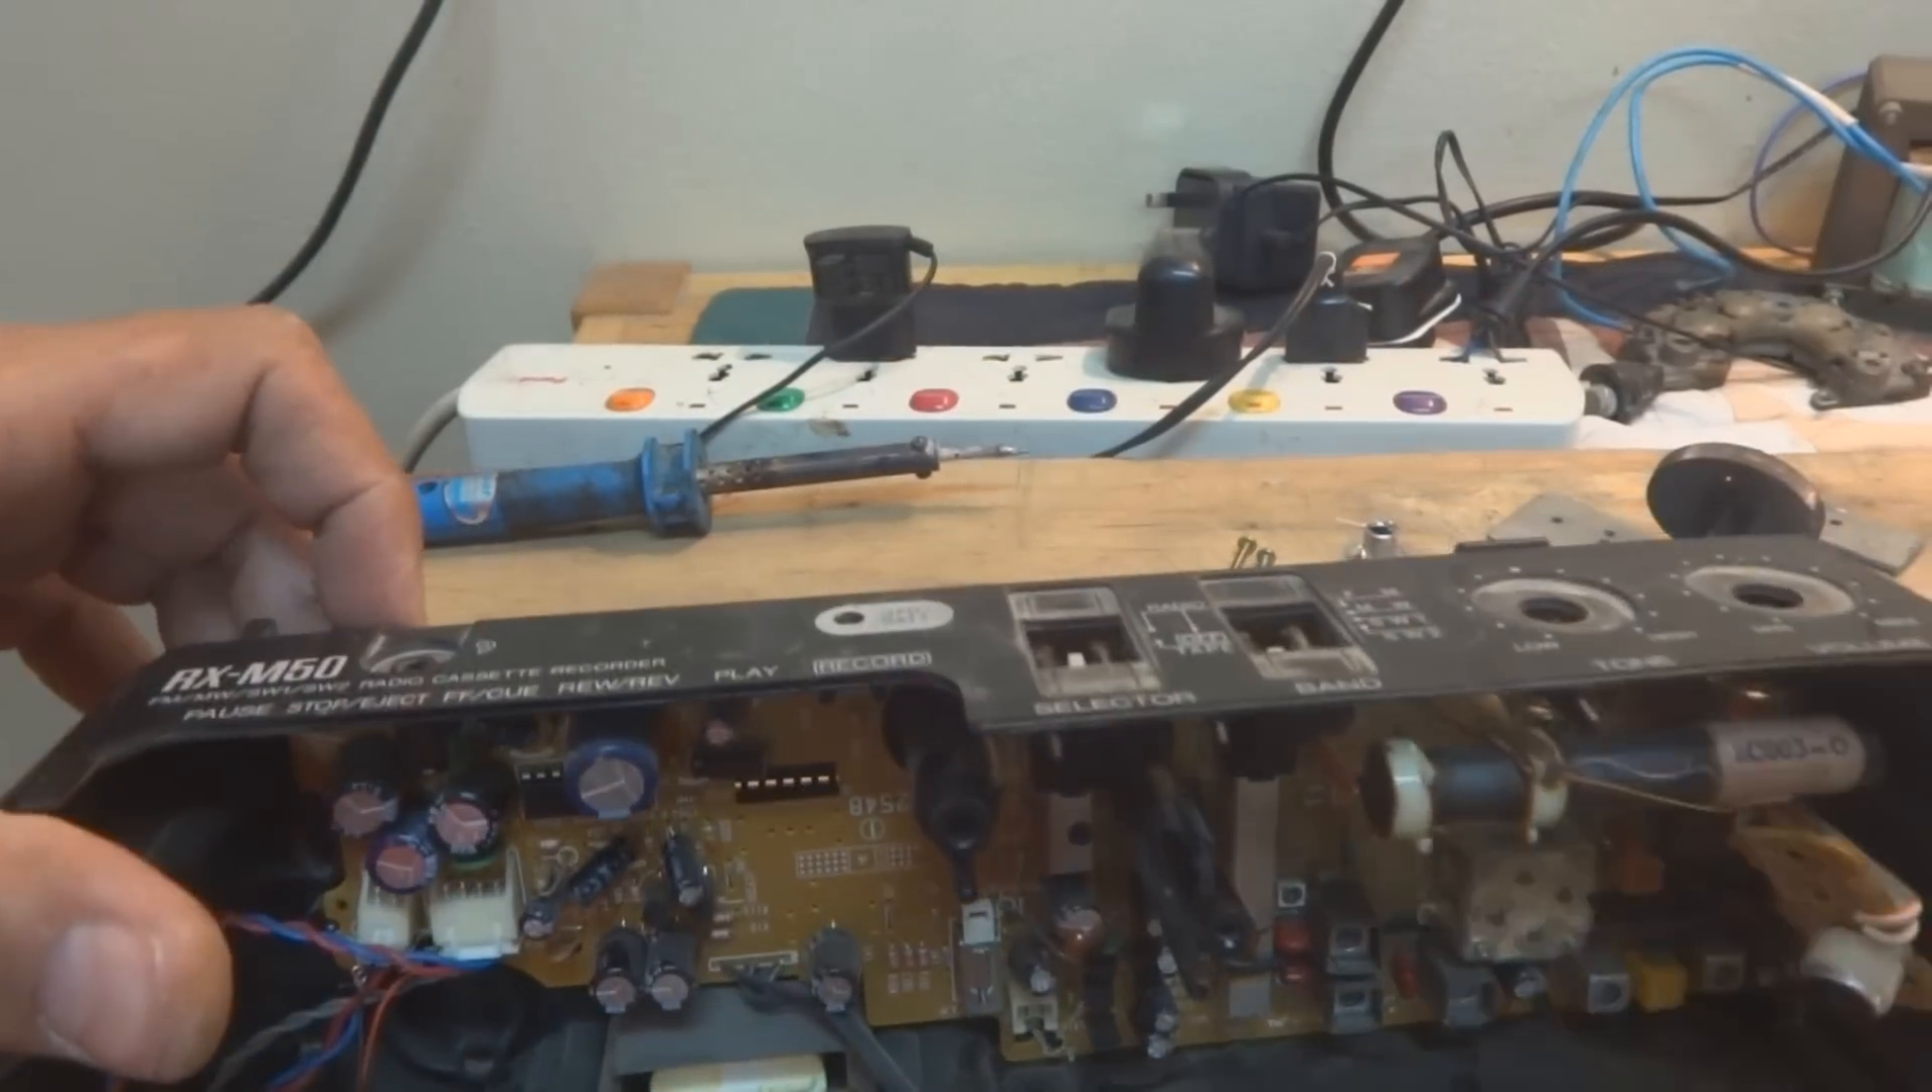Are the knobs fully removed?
Yes.